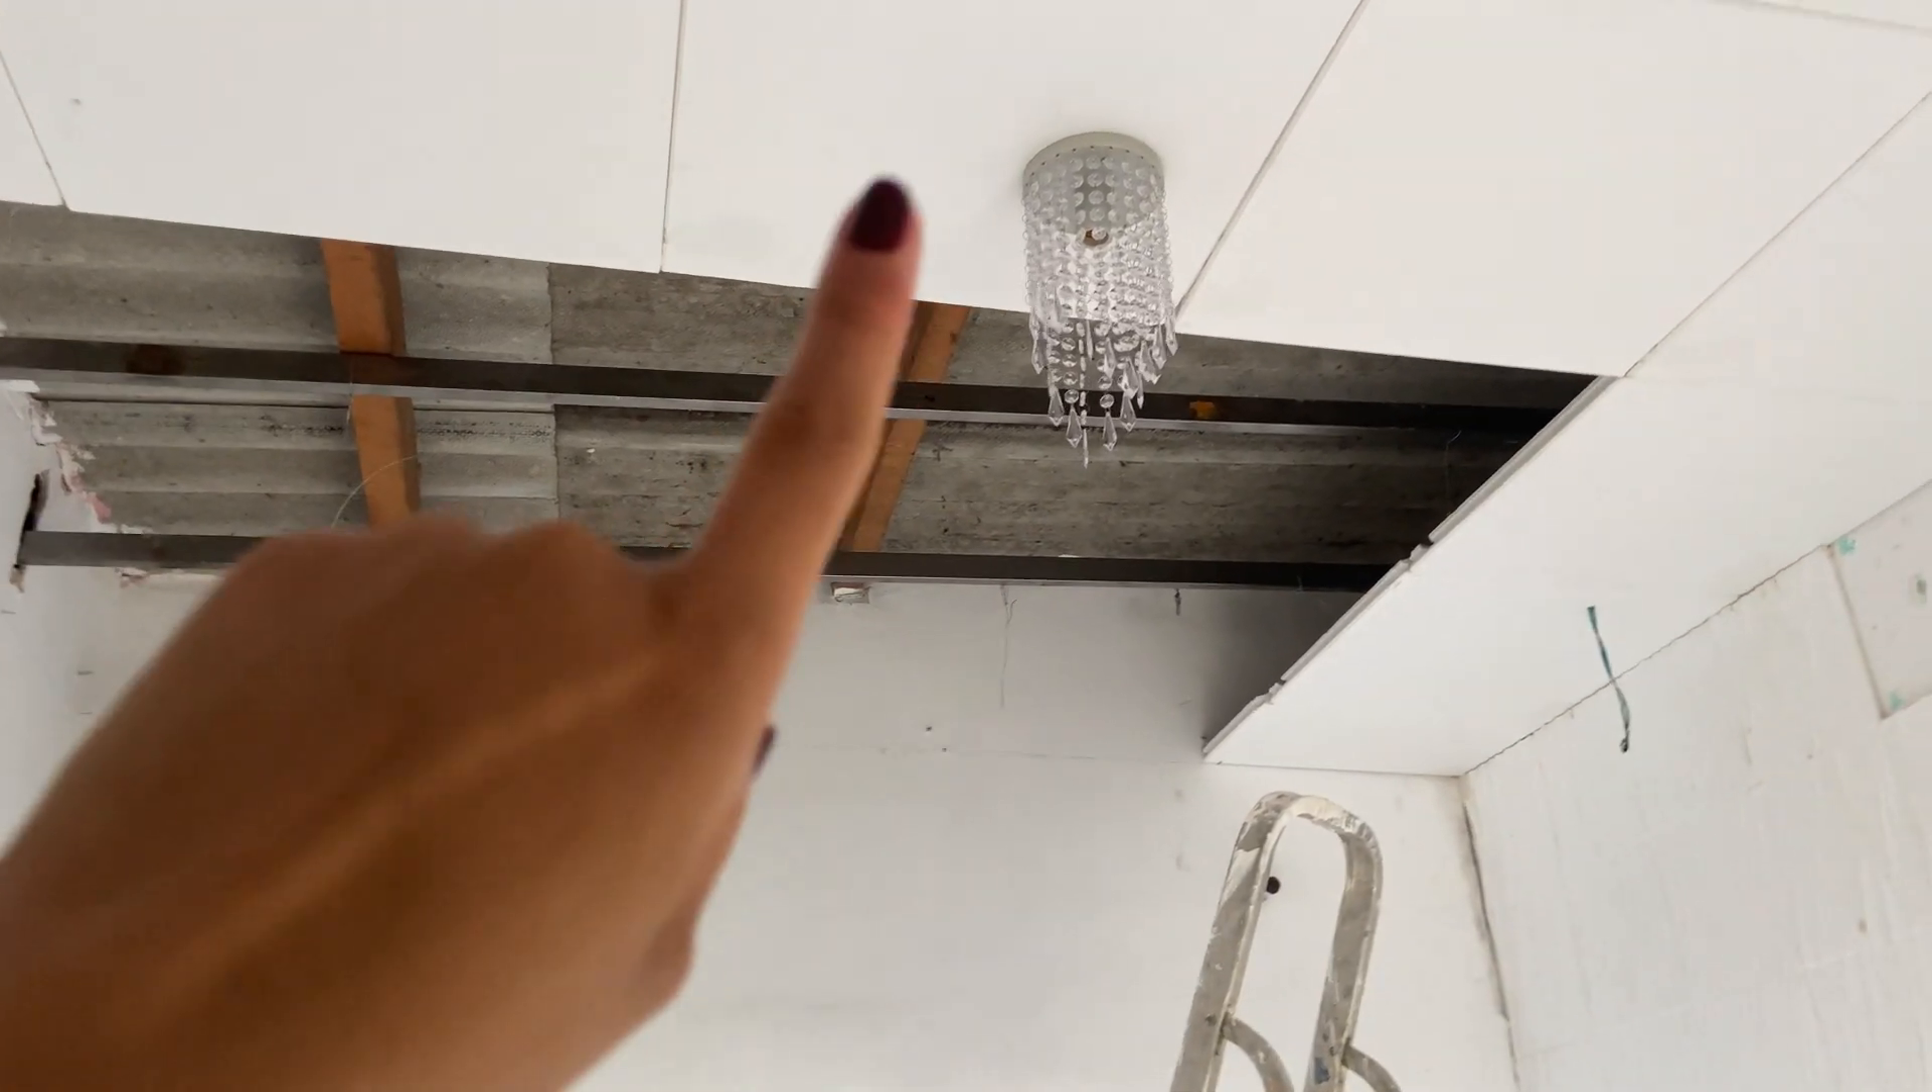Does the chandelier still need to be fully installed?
No.